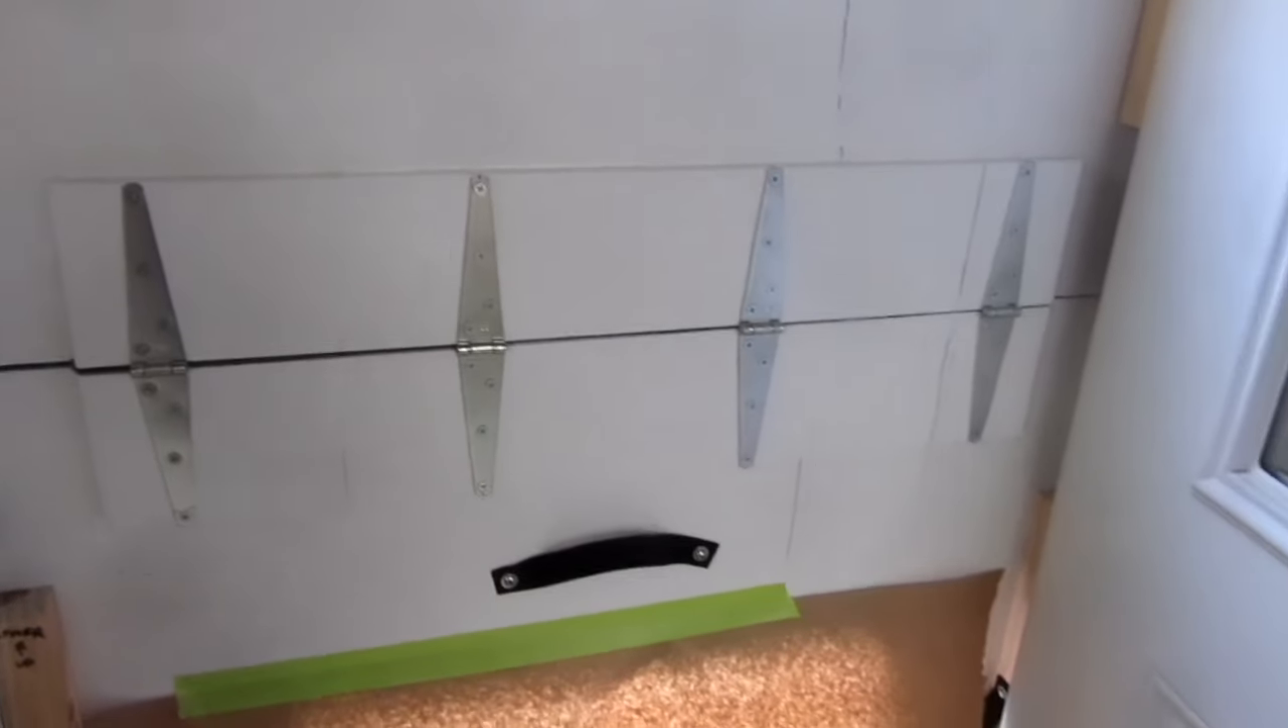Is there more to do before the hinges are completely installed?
No.